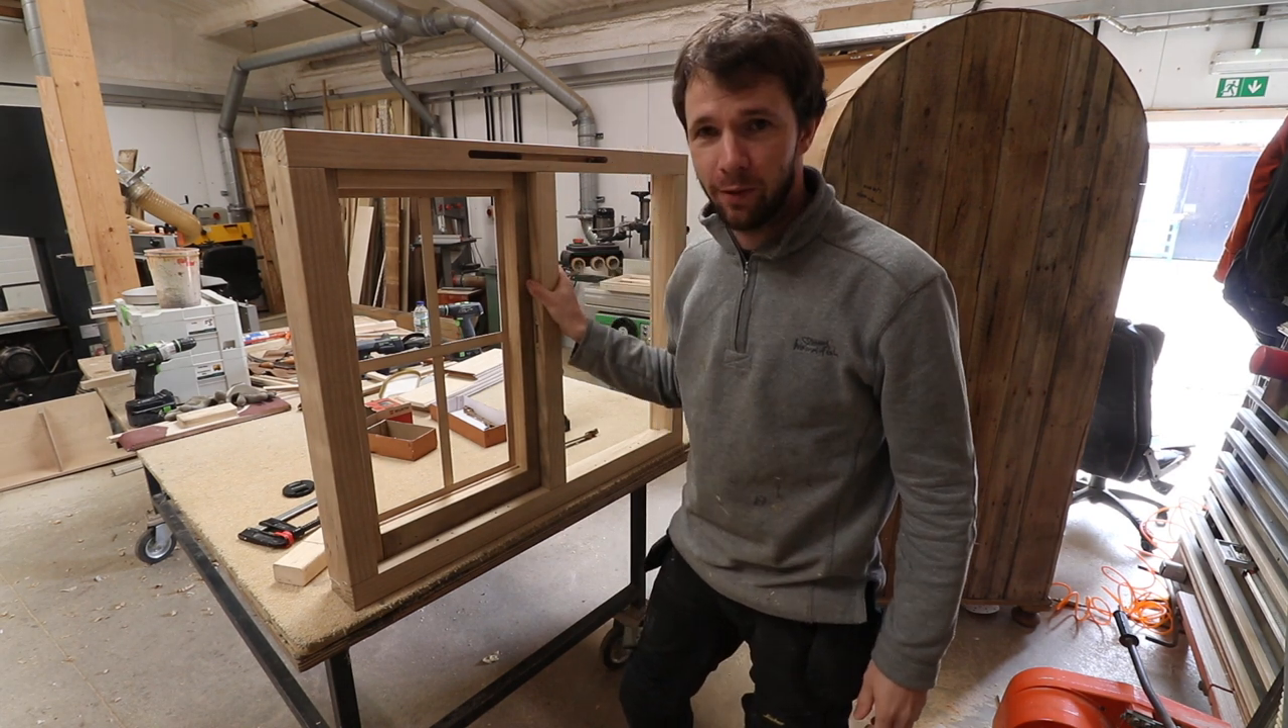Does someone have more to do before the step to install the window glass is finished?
Yes.